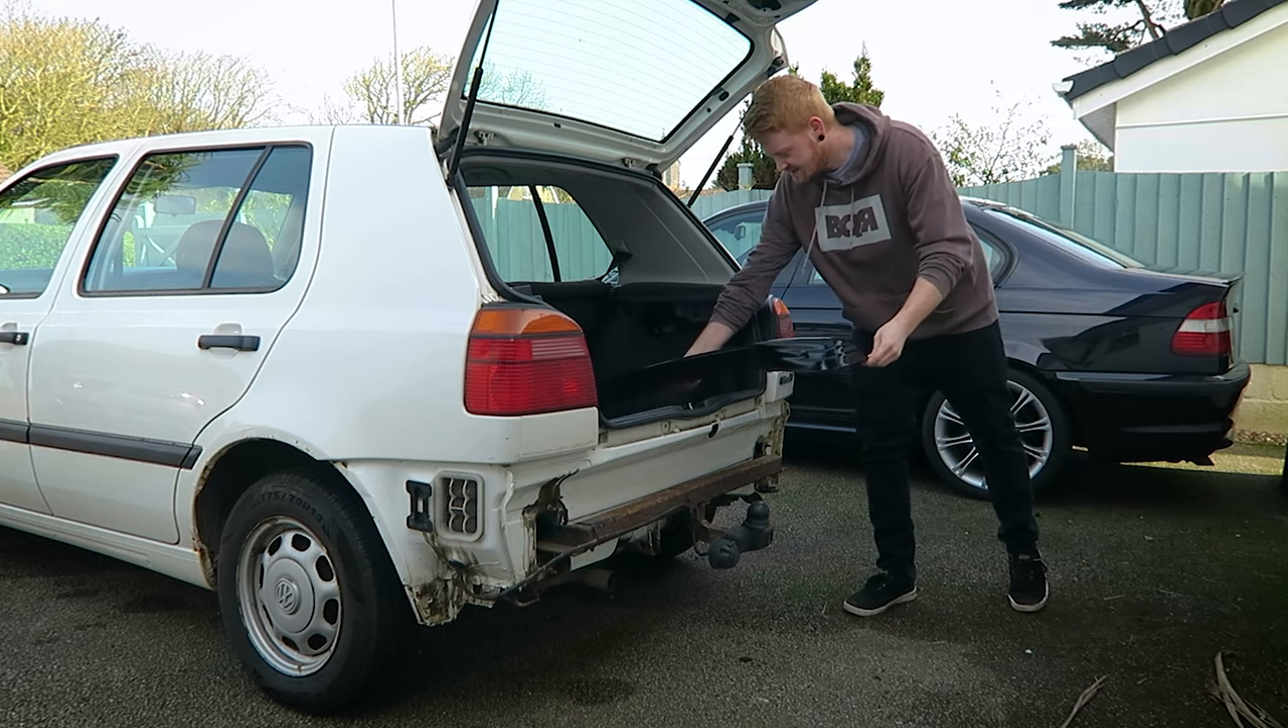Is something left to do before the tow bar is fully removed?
Yes.